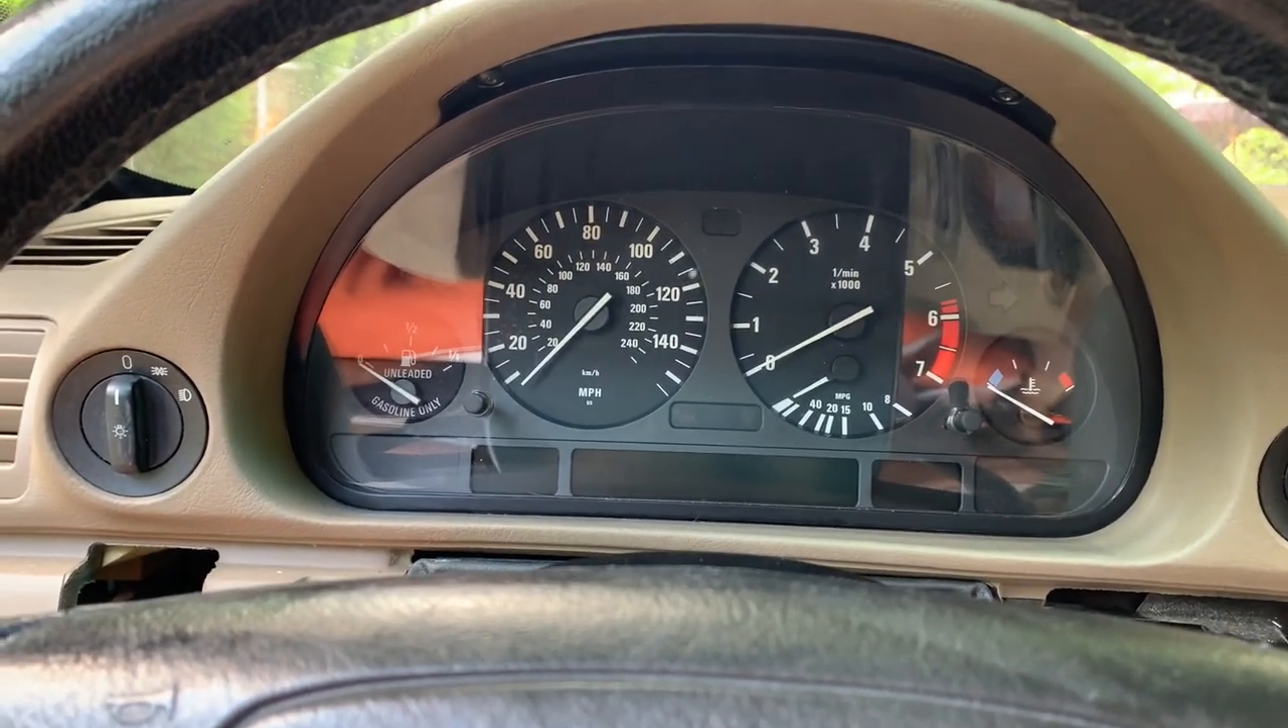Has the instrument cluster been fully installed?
Yes.